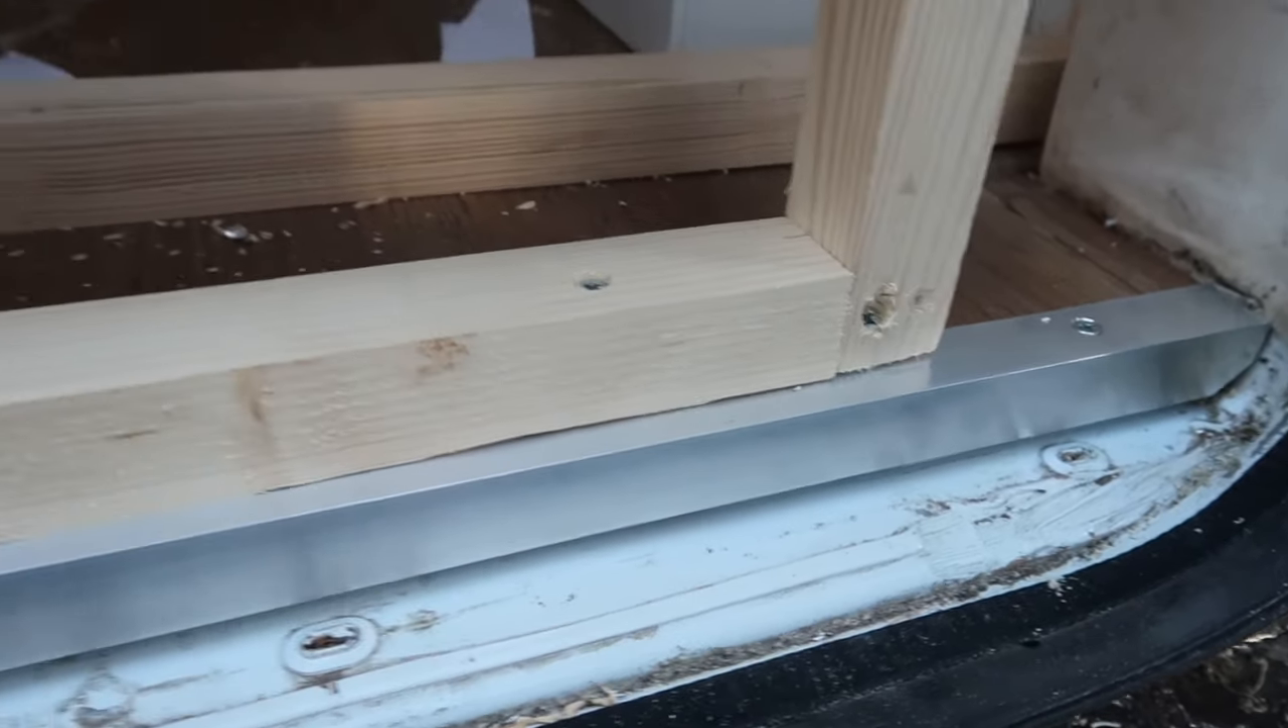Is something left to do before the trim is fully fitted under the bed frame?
No.